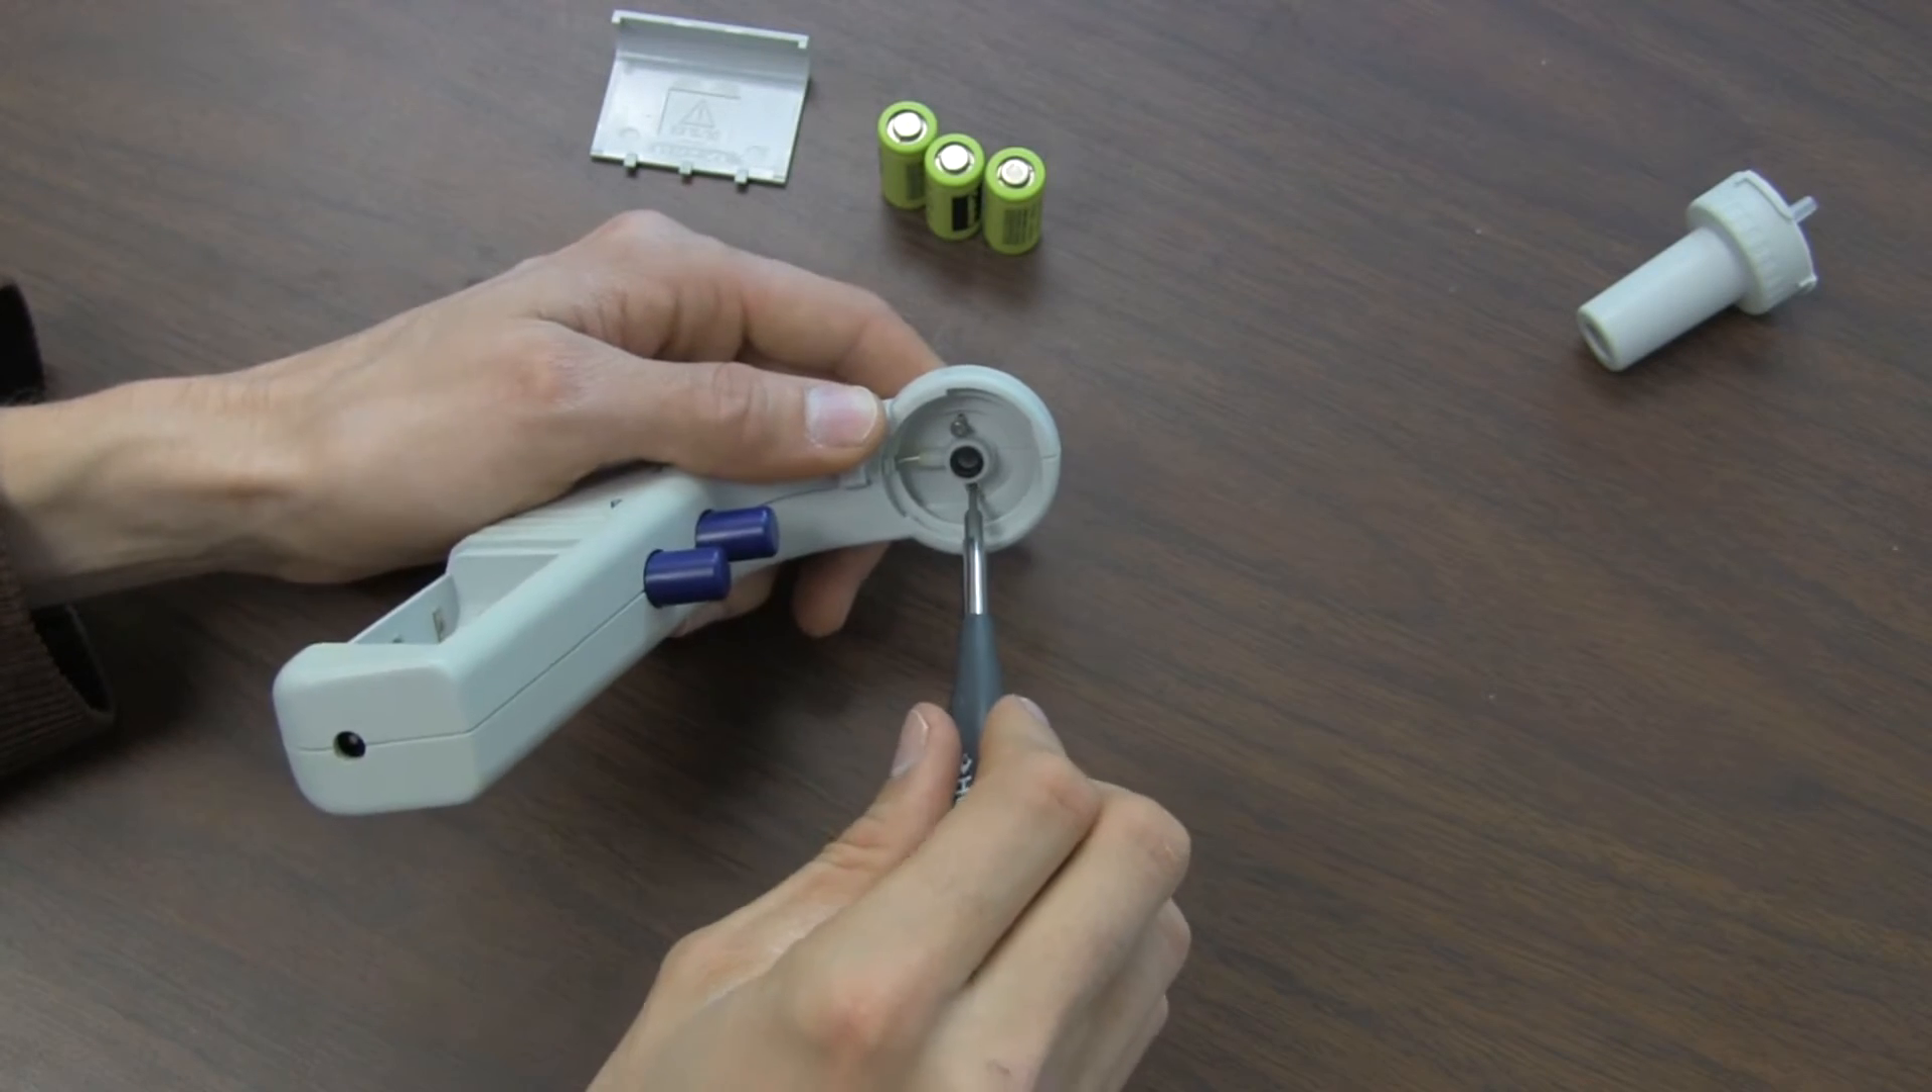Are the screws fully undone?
No.